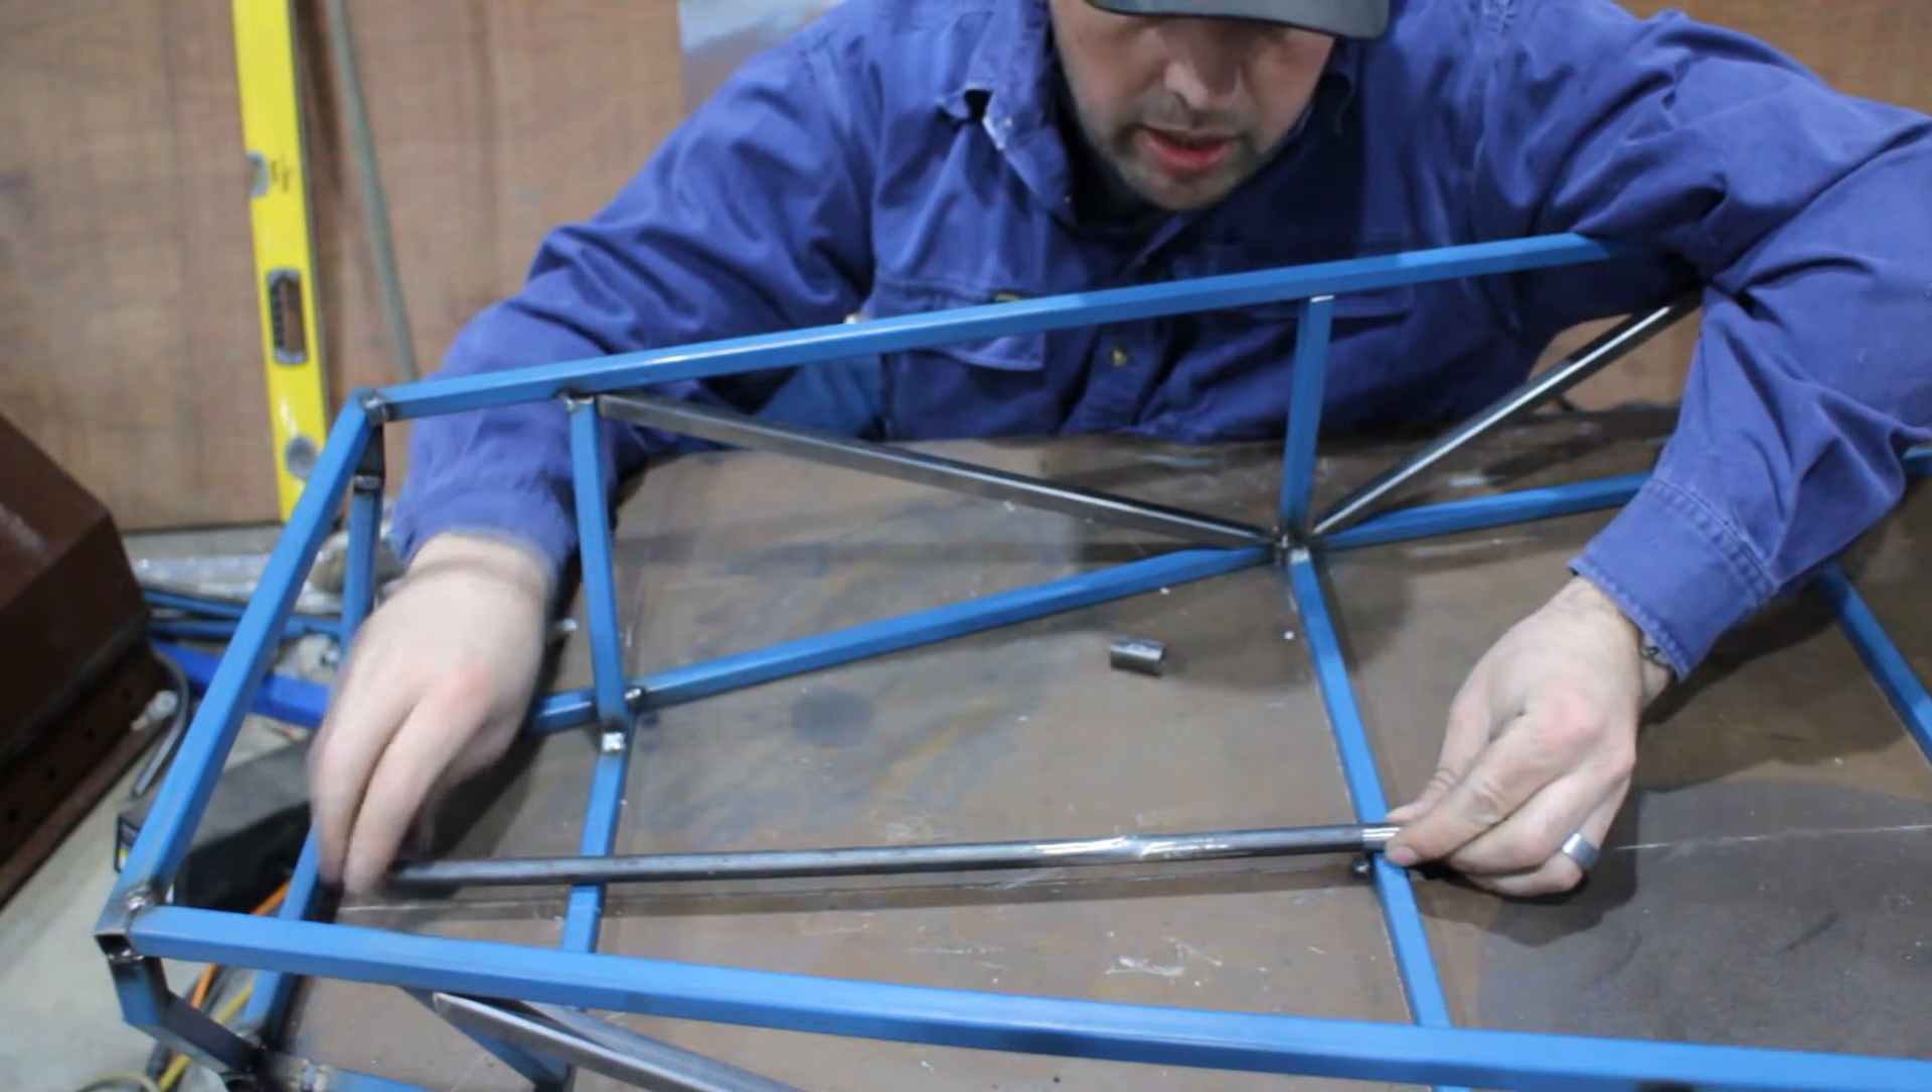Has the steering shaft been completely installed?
No.